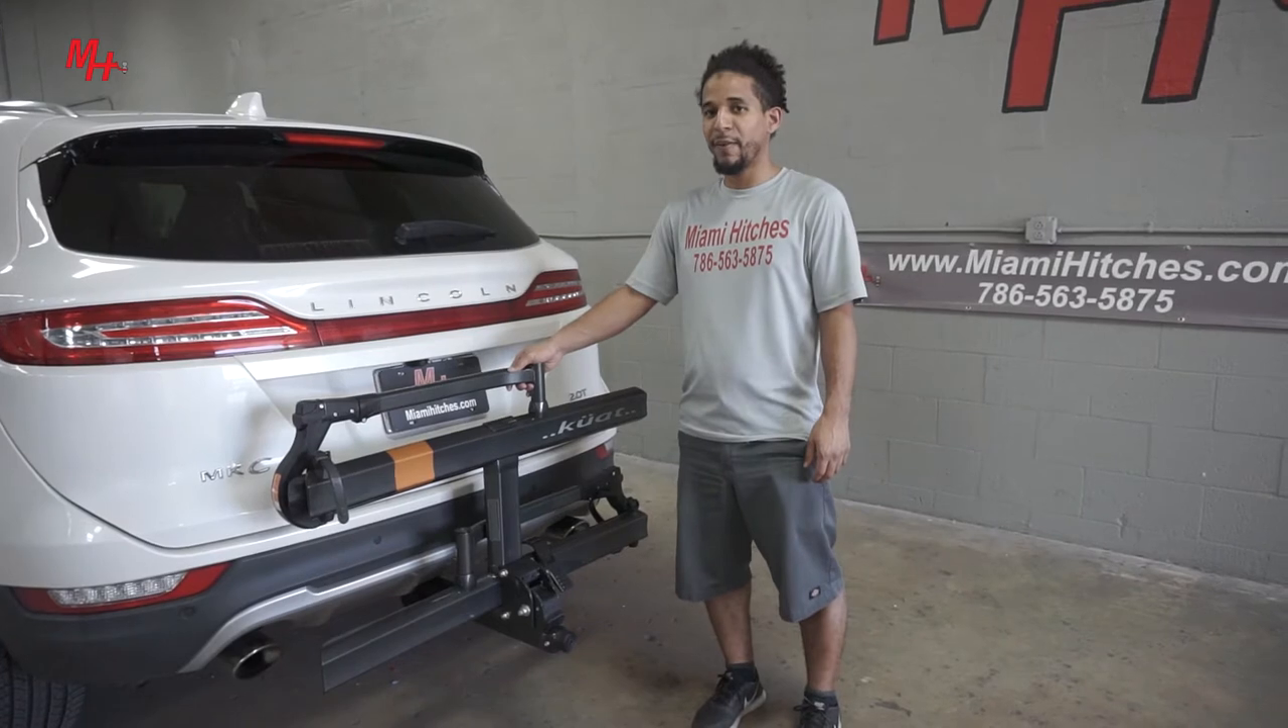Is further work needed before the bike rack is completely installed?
No.